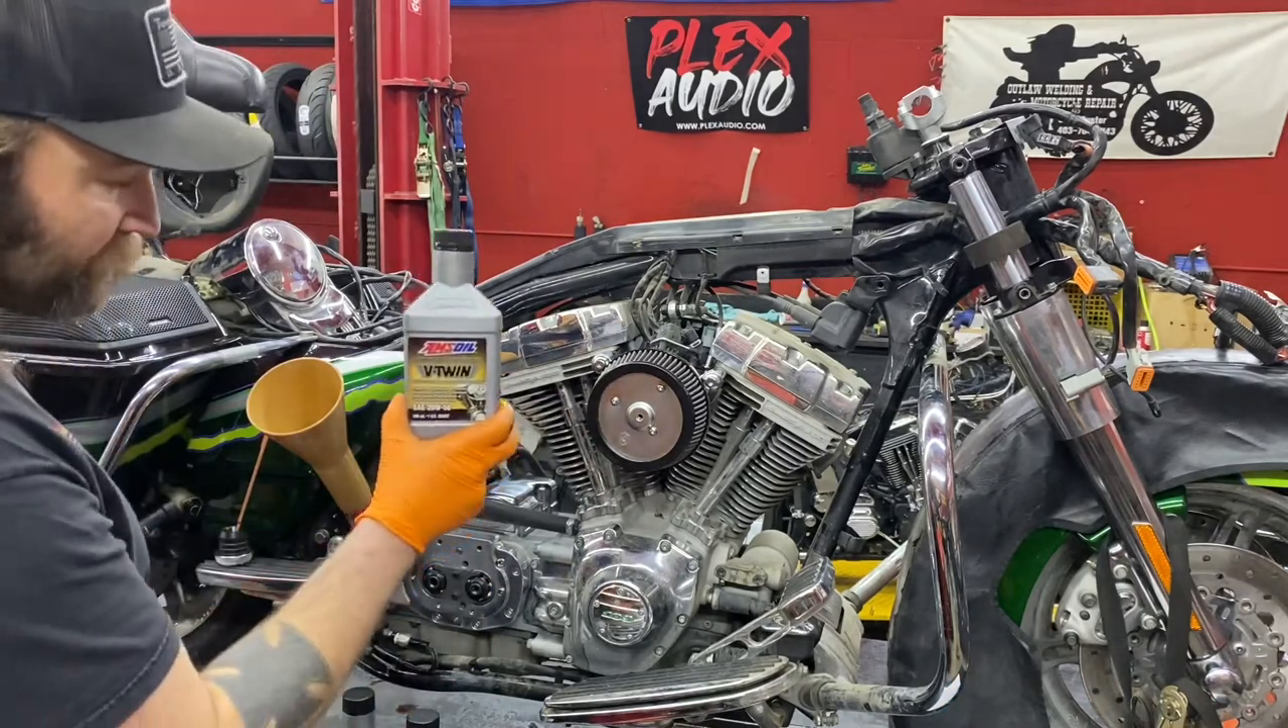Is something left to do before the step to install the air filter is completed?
No.